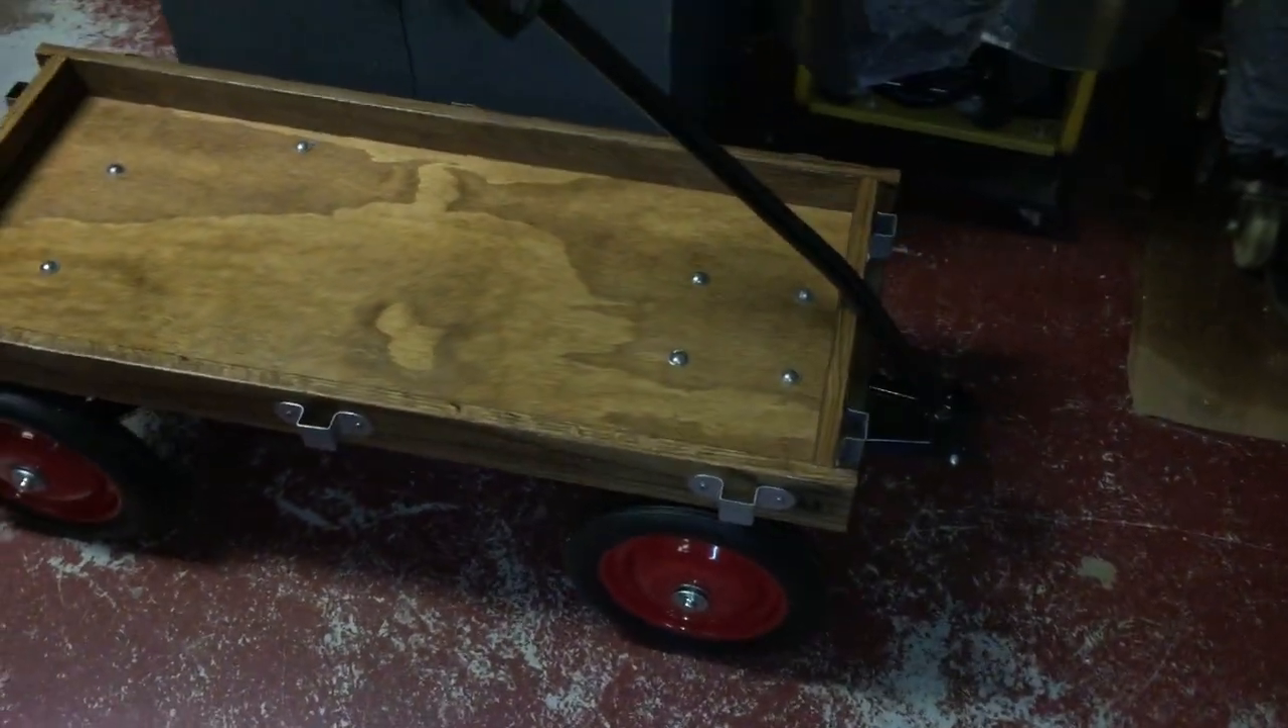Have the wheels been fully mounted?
Yes.